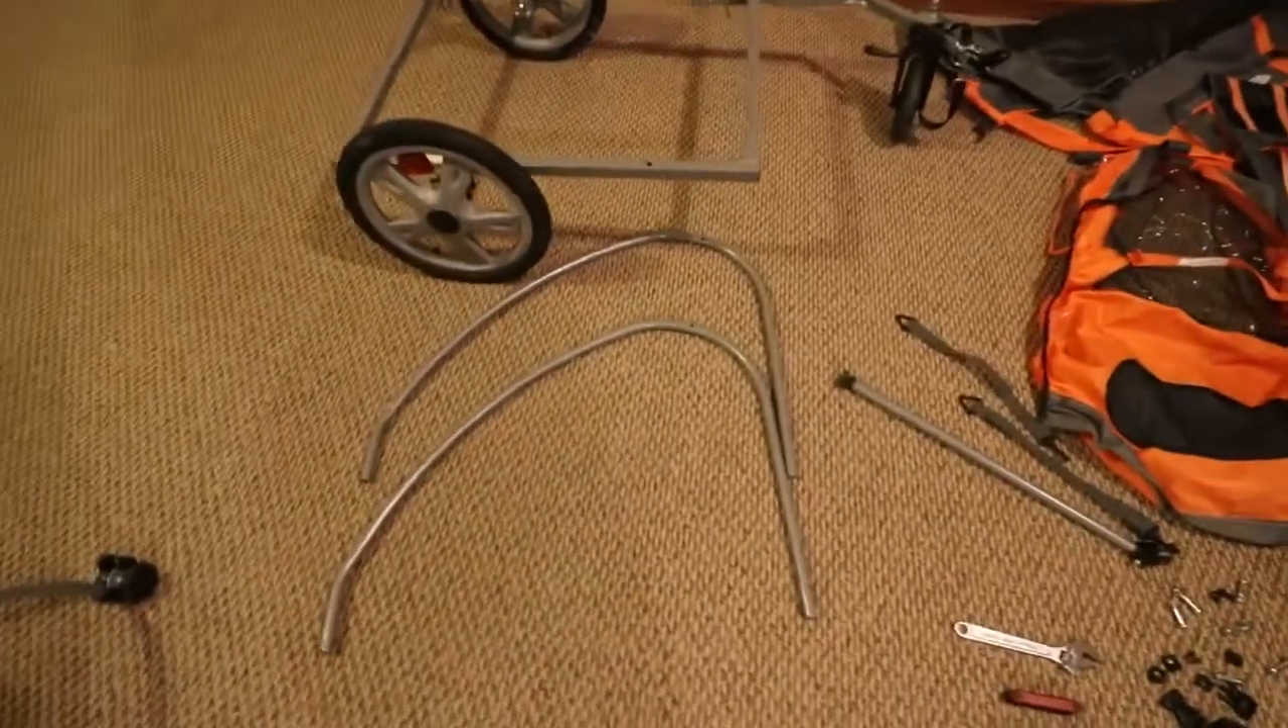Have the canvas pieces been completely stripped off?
Yes.